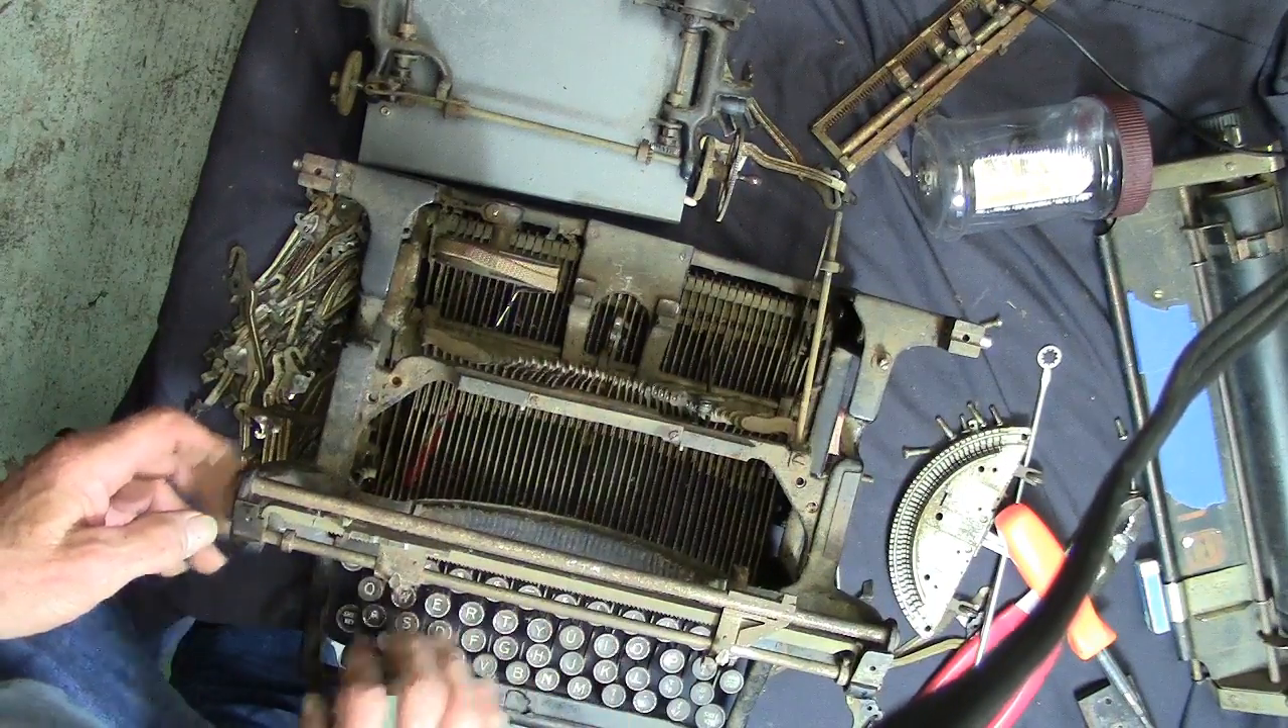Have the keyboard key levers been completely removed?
No.